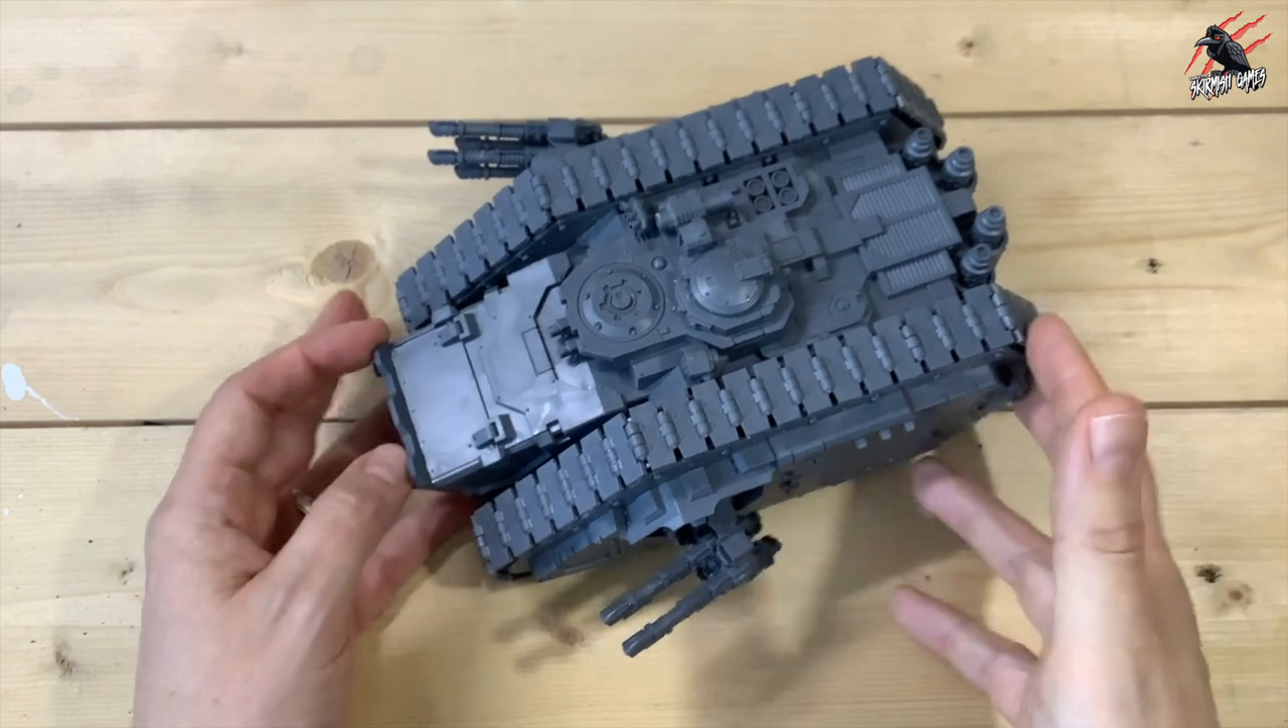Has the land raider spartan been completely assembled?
Yes.